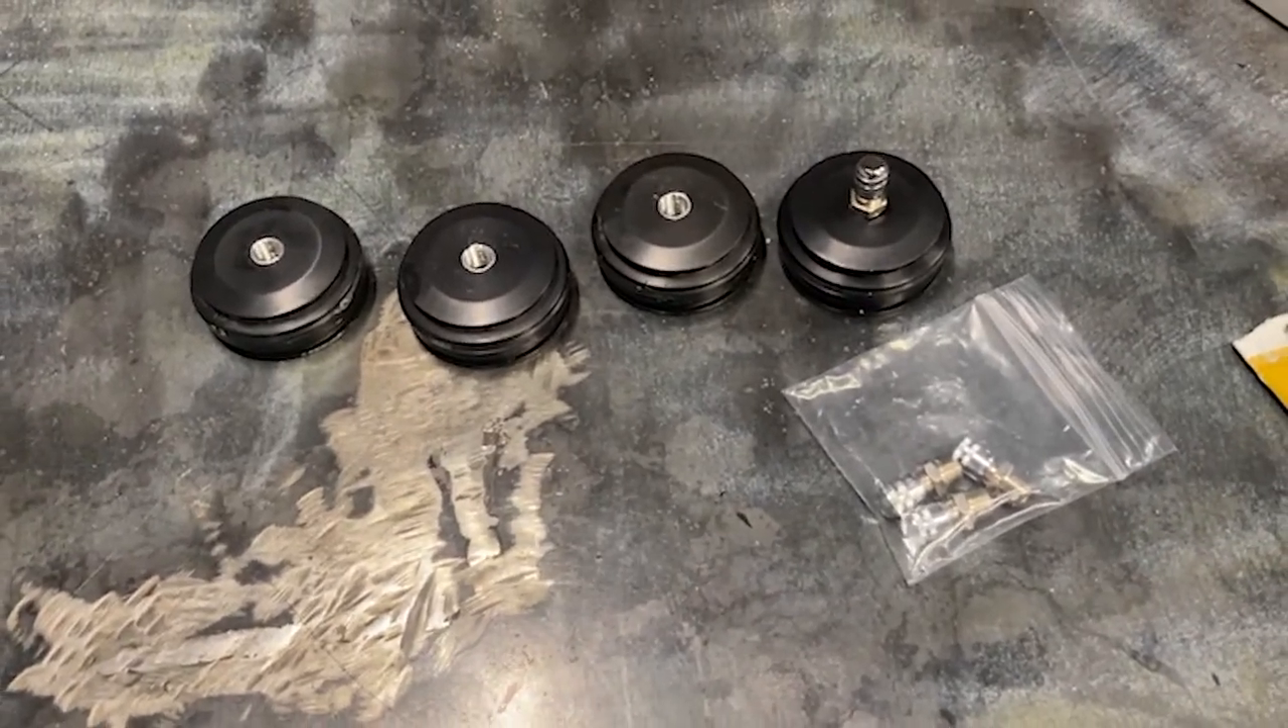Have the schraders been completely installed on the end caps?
No.